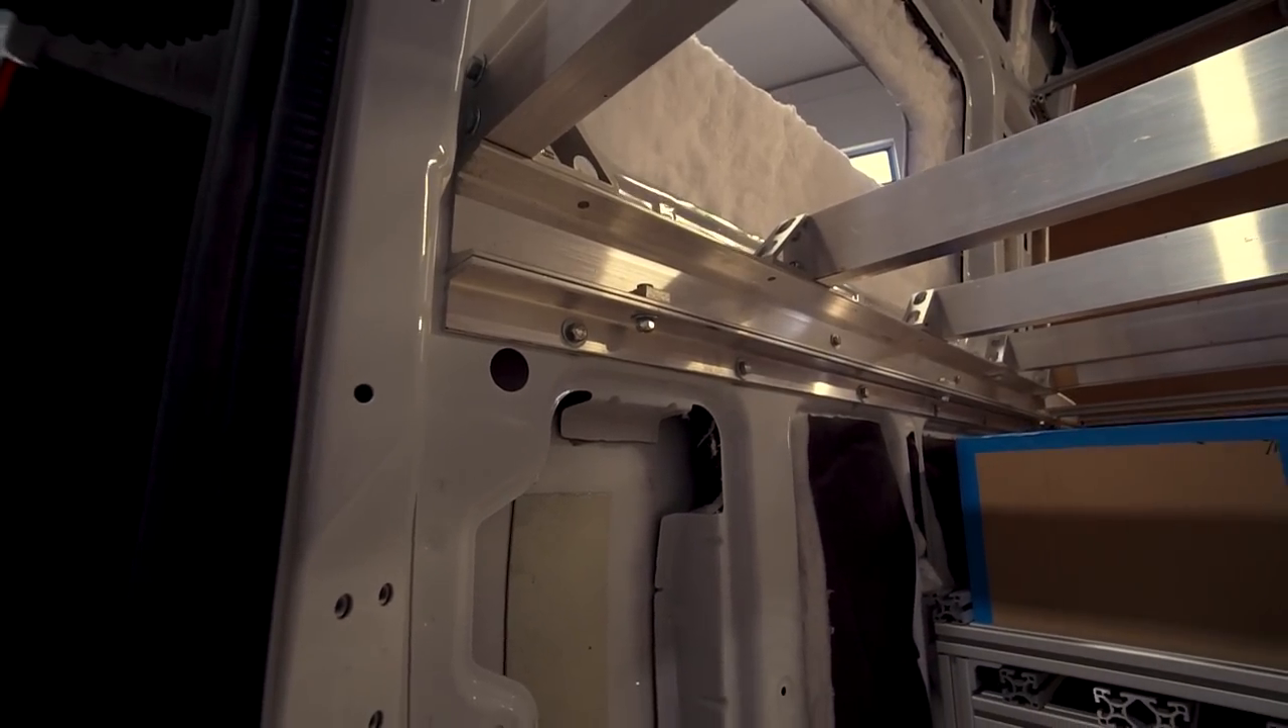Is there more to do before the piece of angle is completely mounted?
No.